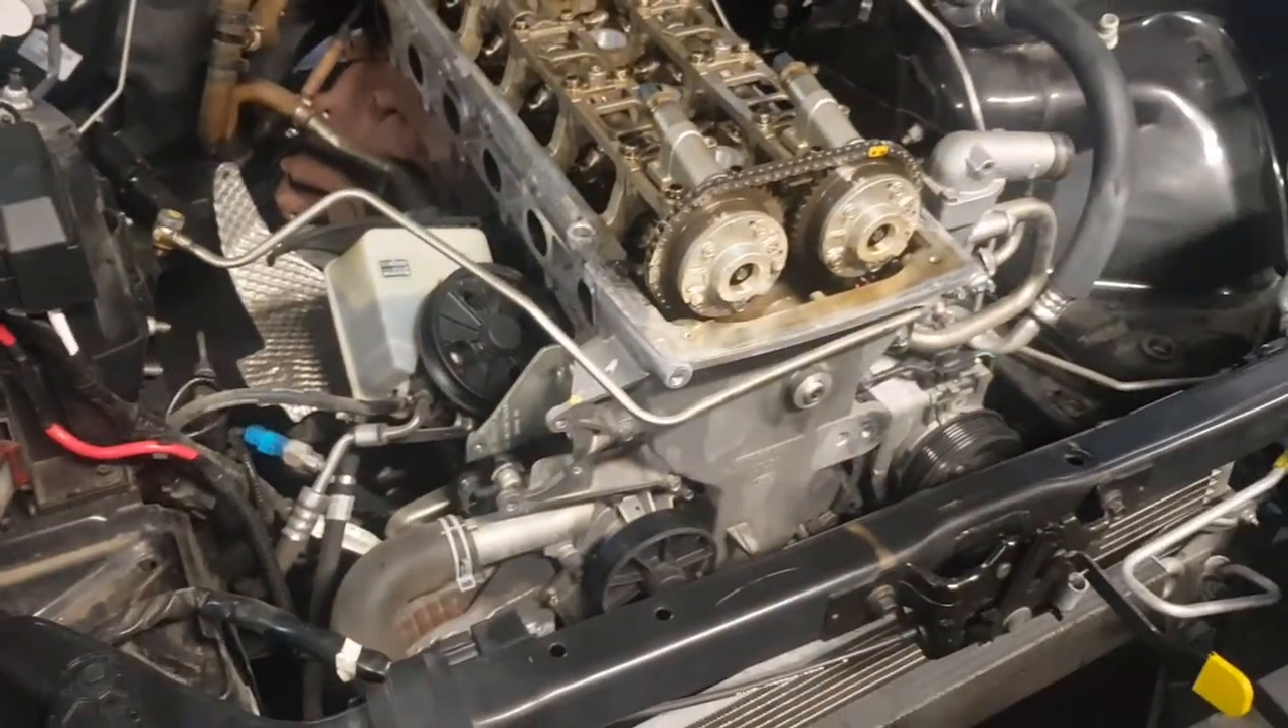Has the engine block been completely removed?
No.